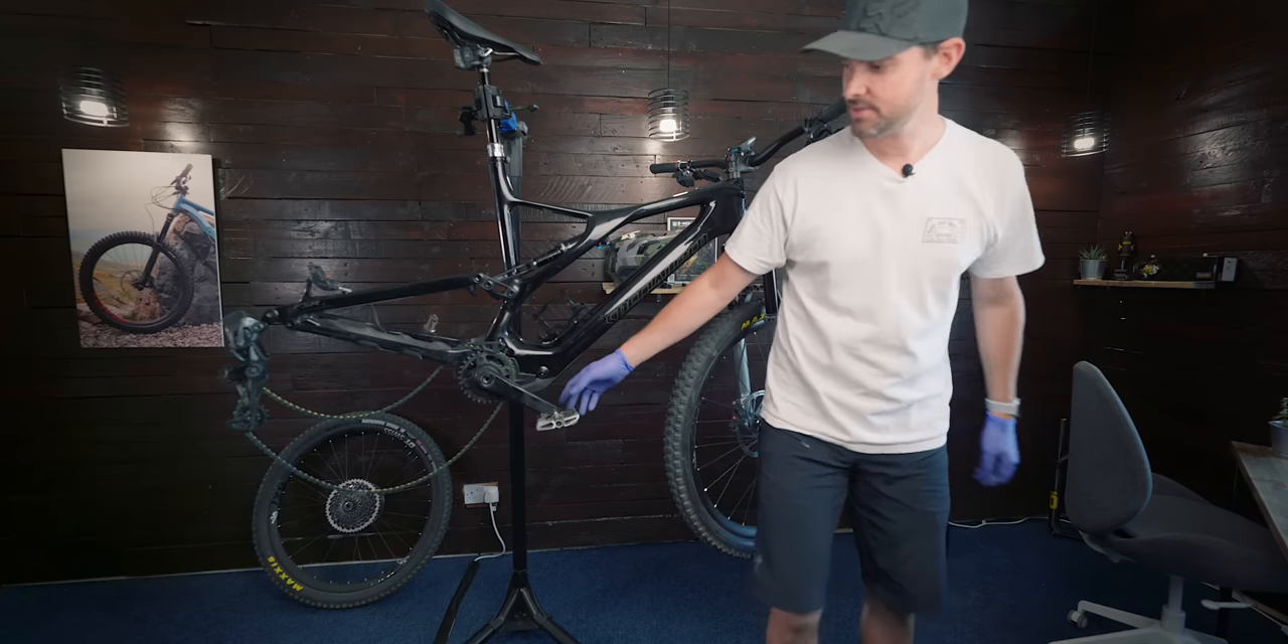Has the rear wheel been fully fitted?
No.